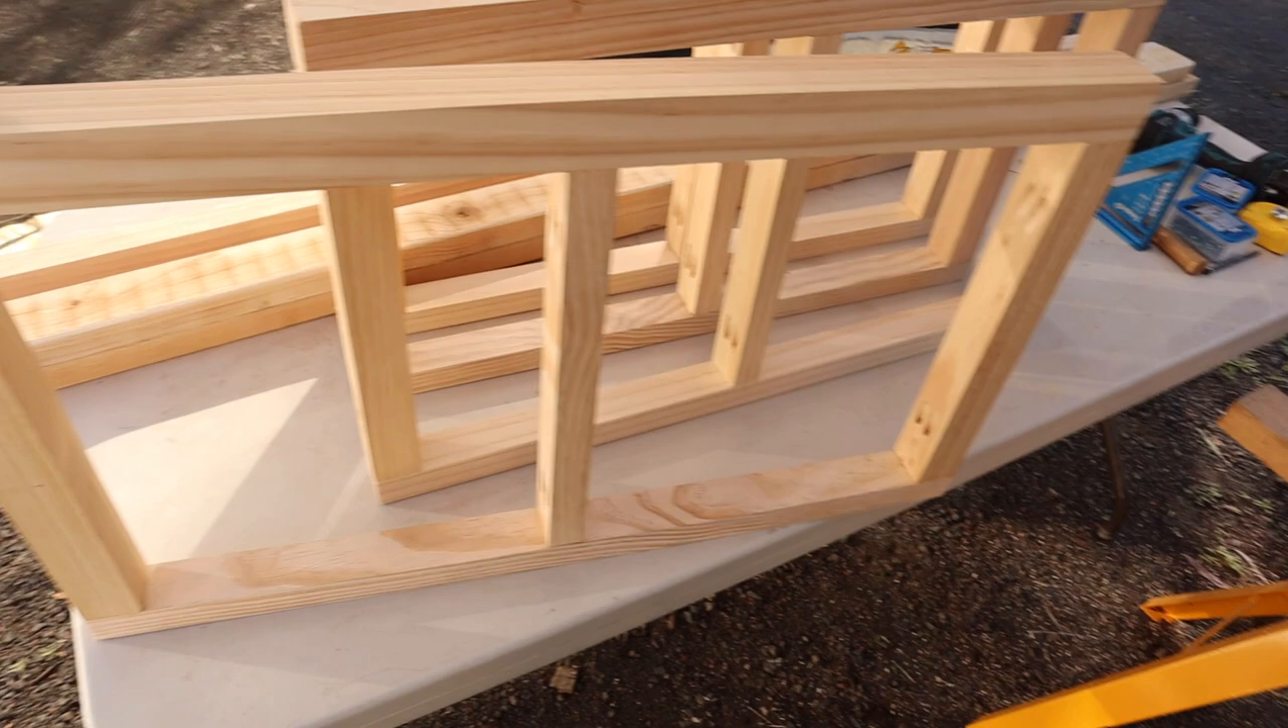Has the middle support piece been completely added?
Yes.